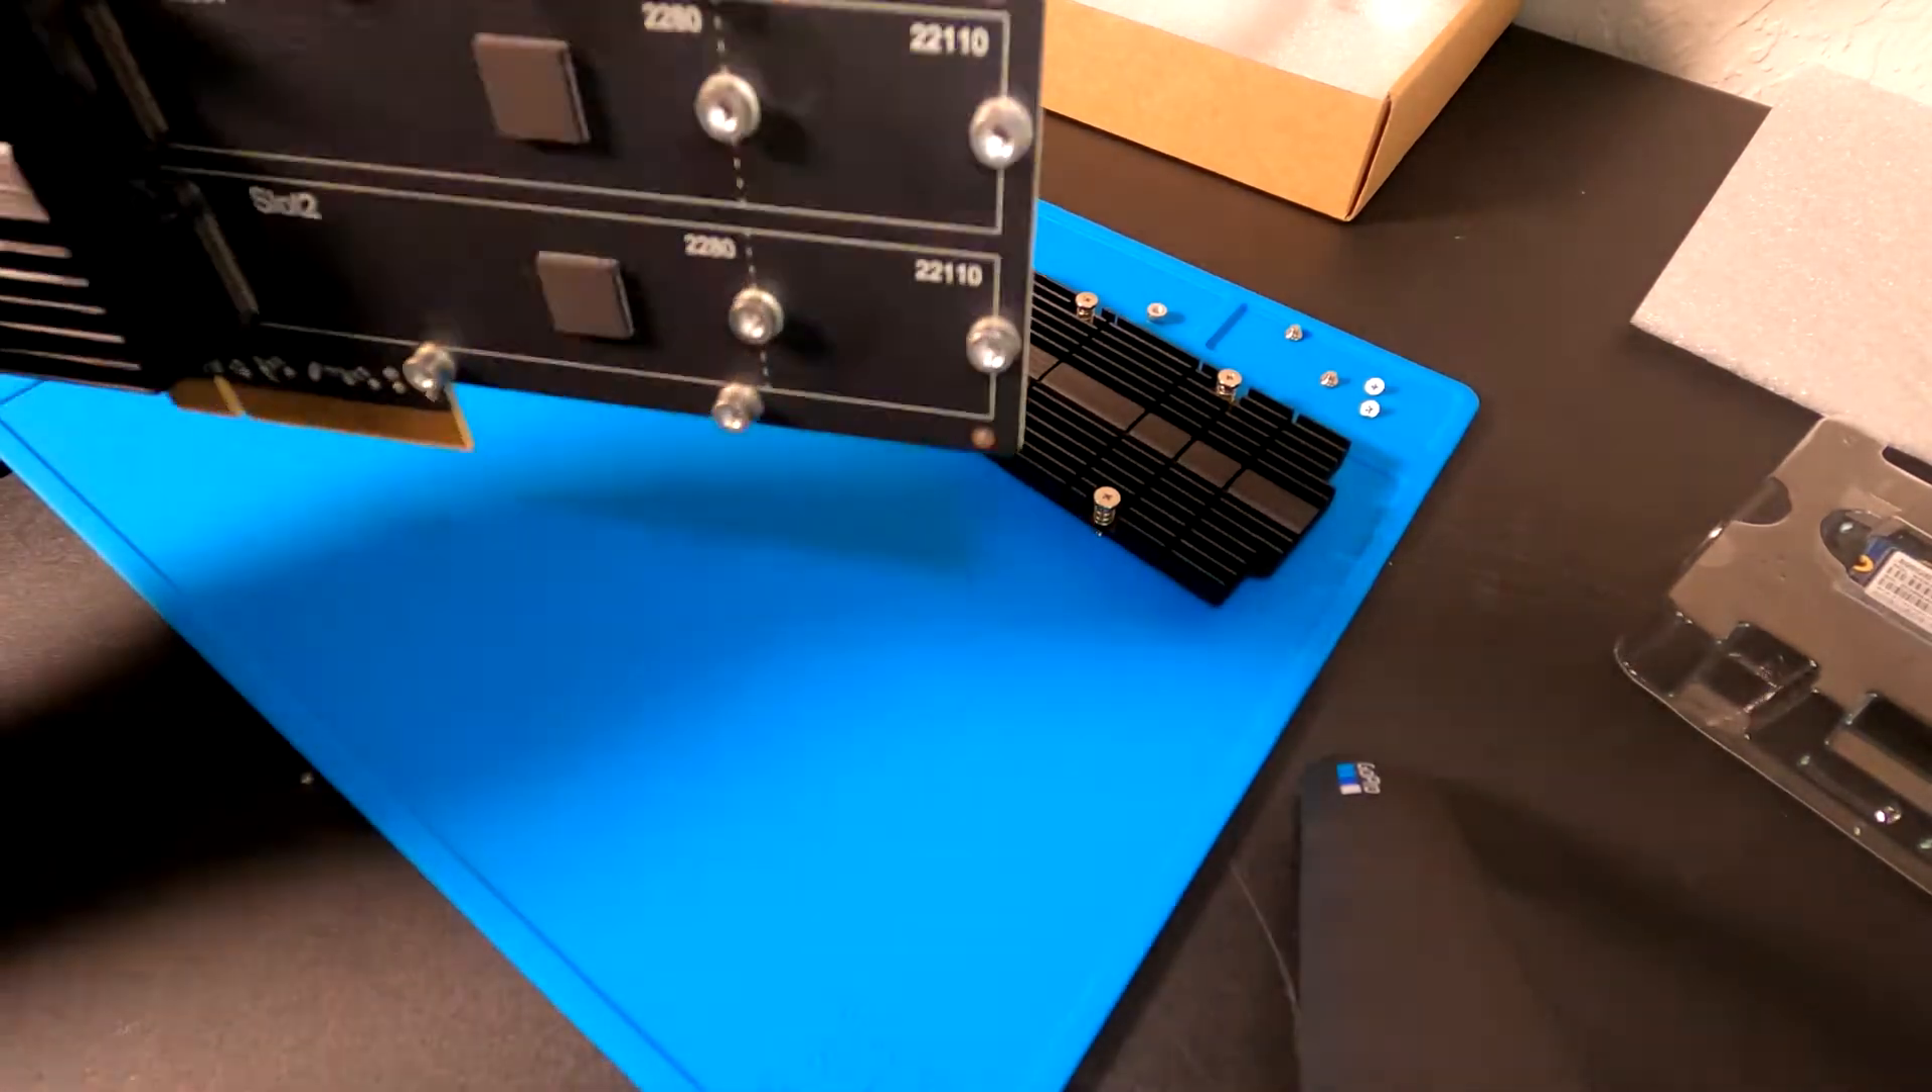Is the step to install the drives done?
No.